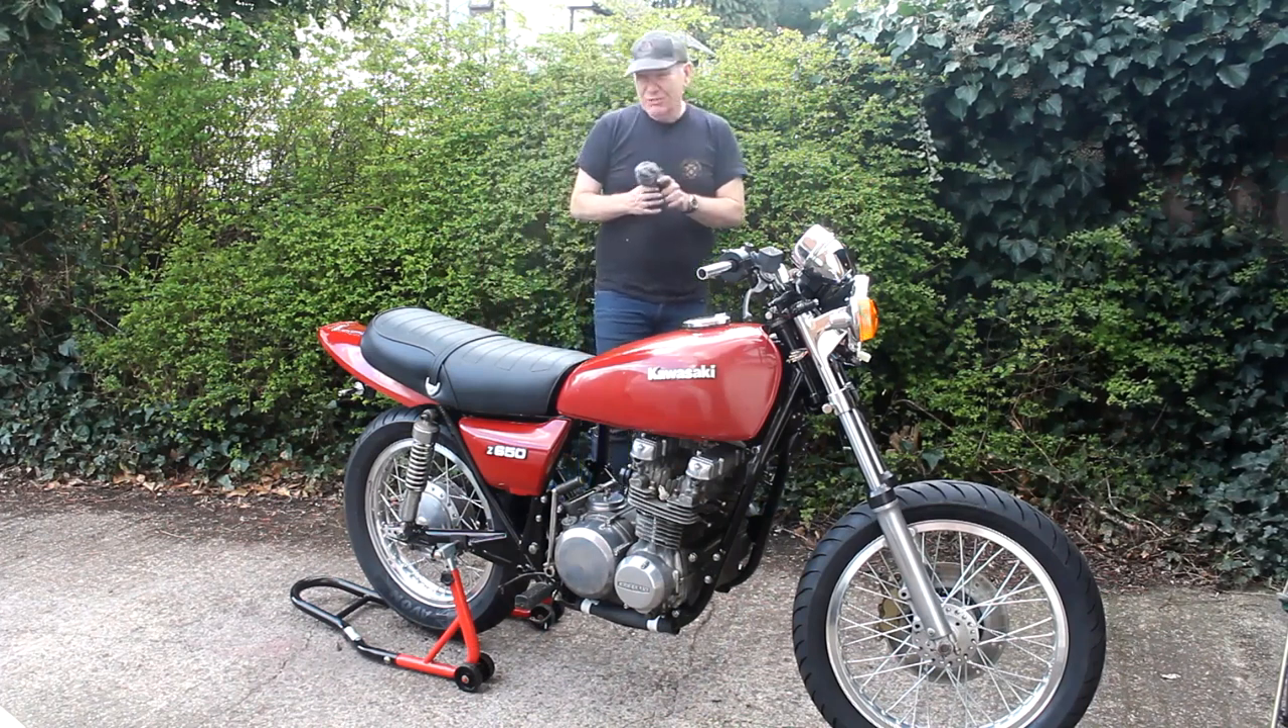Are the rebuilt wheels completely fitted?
Yes.